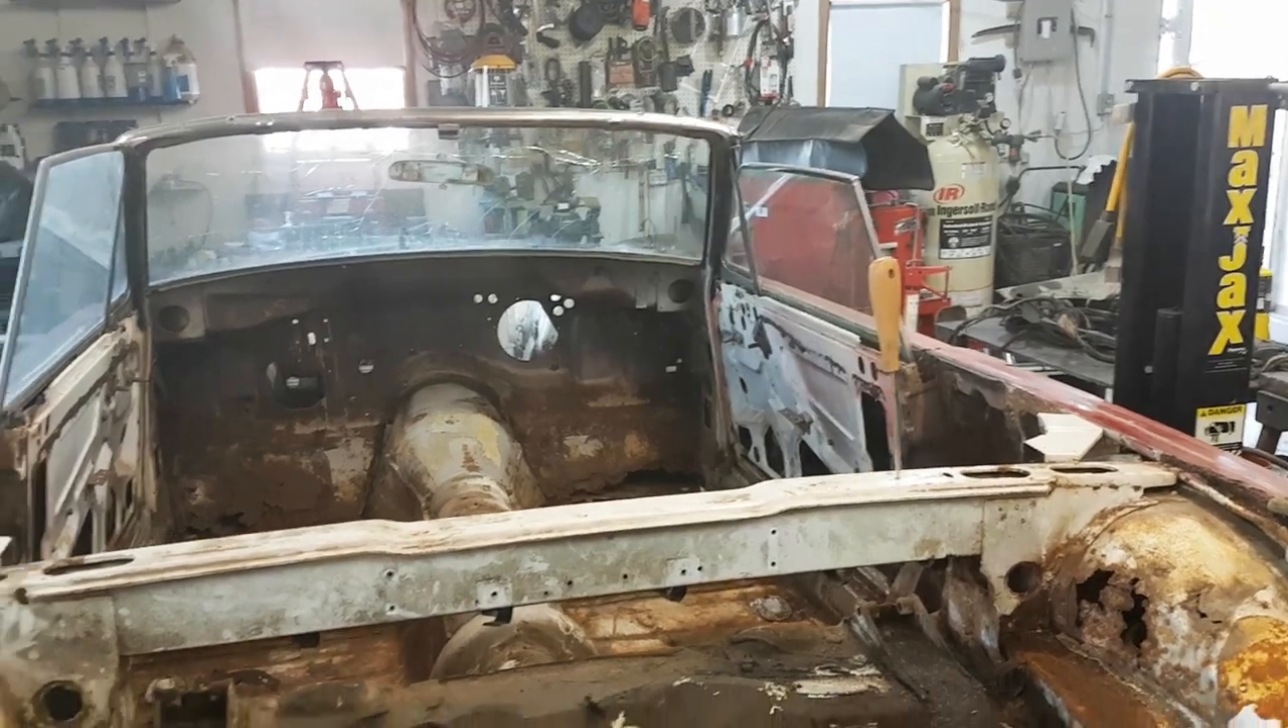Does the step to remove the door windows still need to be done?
Yes.